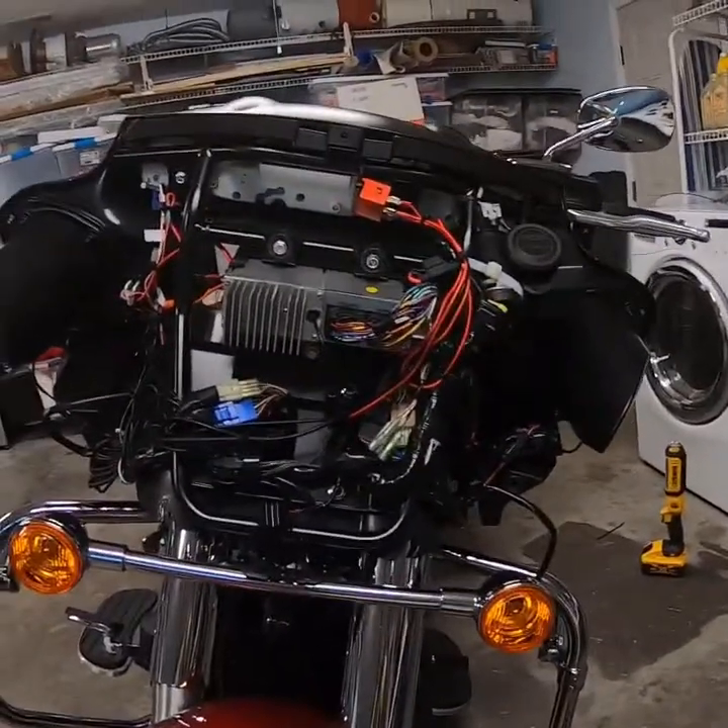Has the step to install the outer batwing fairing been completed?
No.